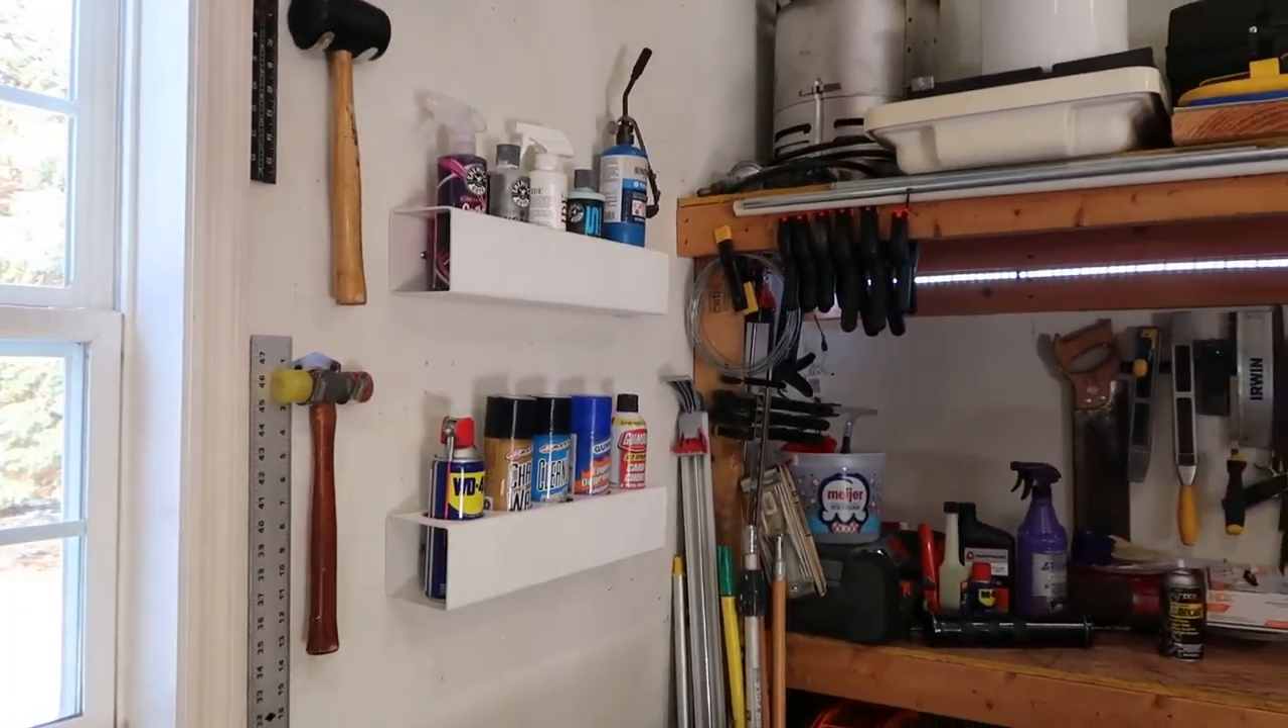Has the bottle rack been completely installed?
Yes.